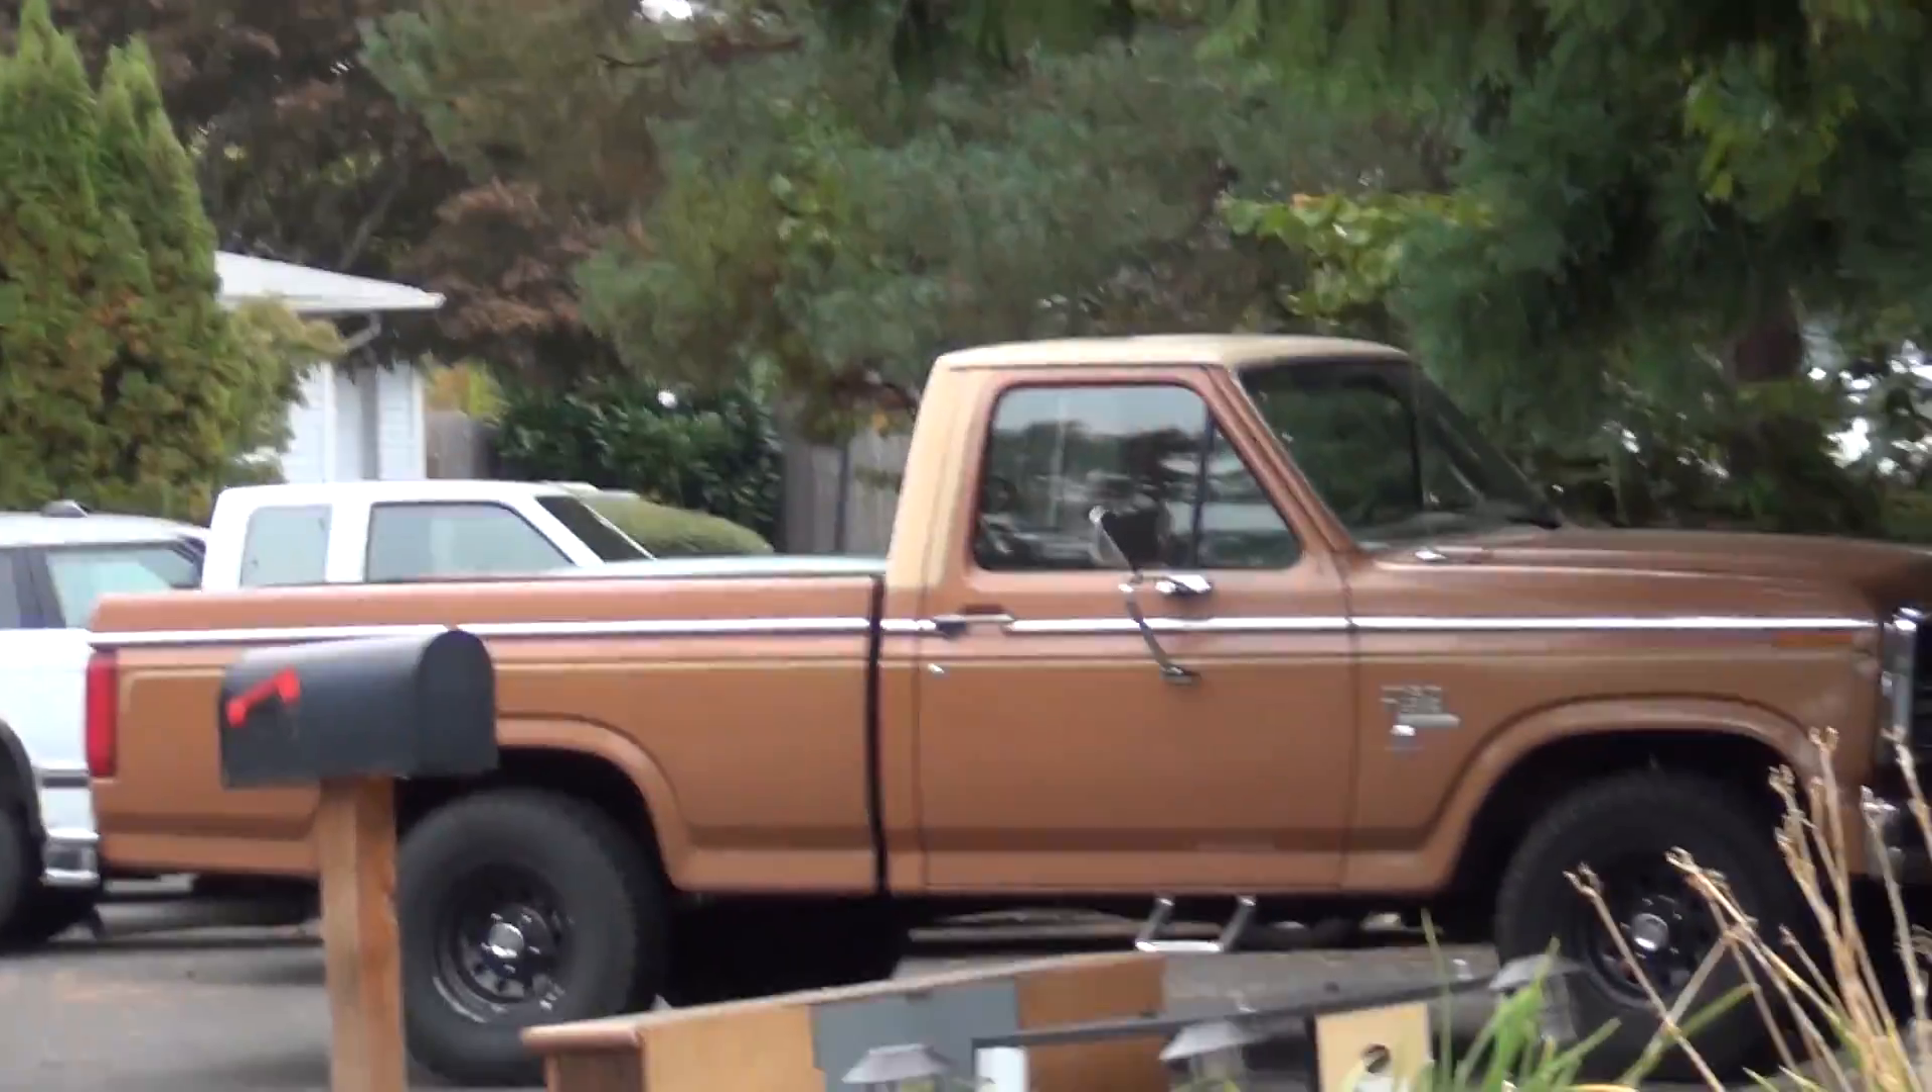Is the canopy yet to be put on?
Yes.